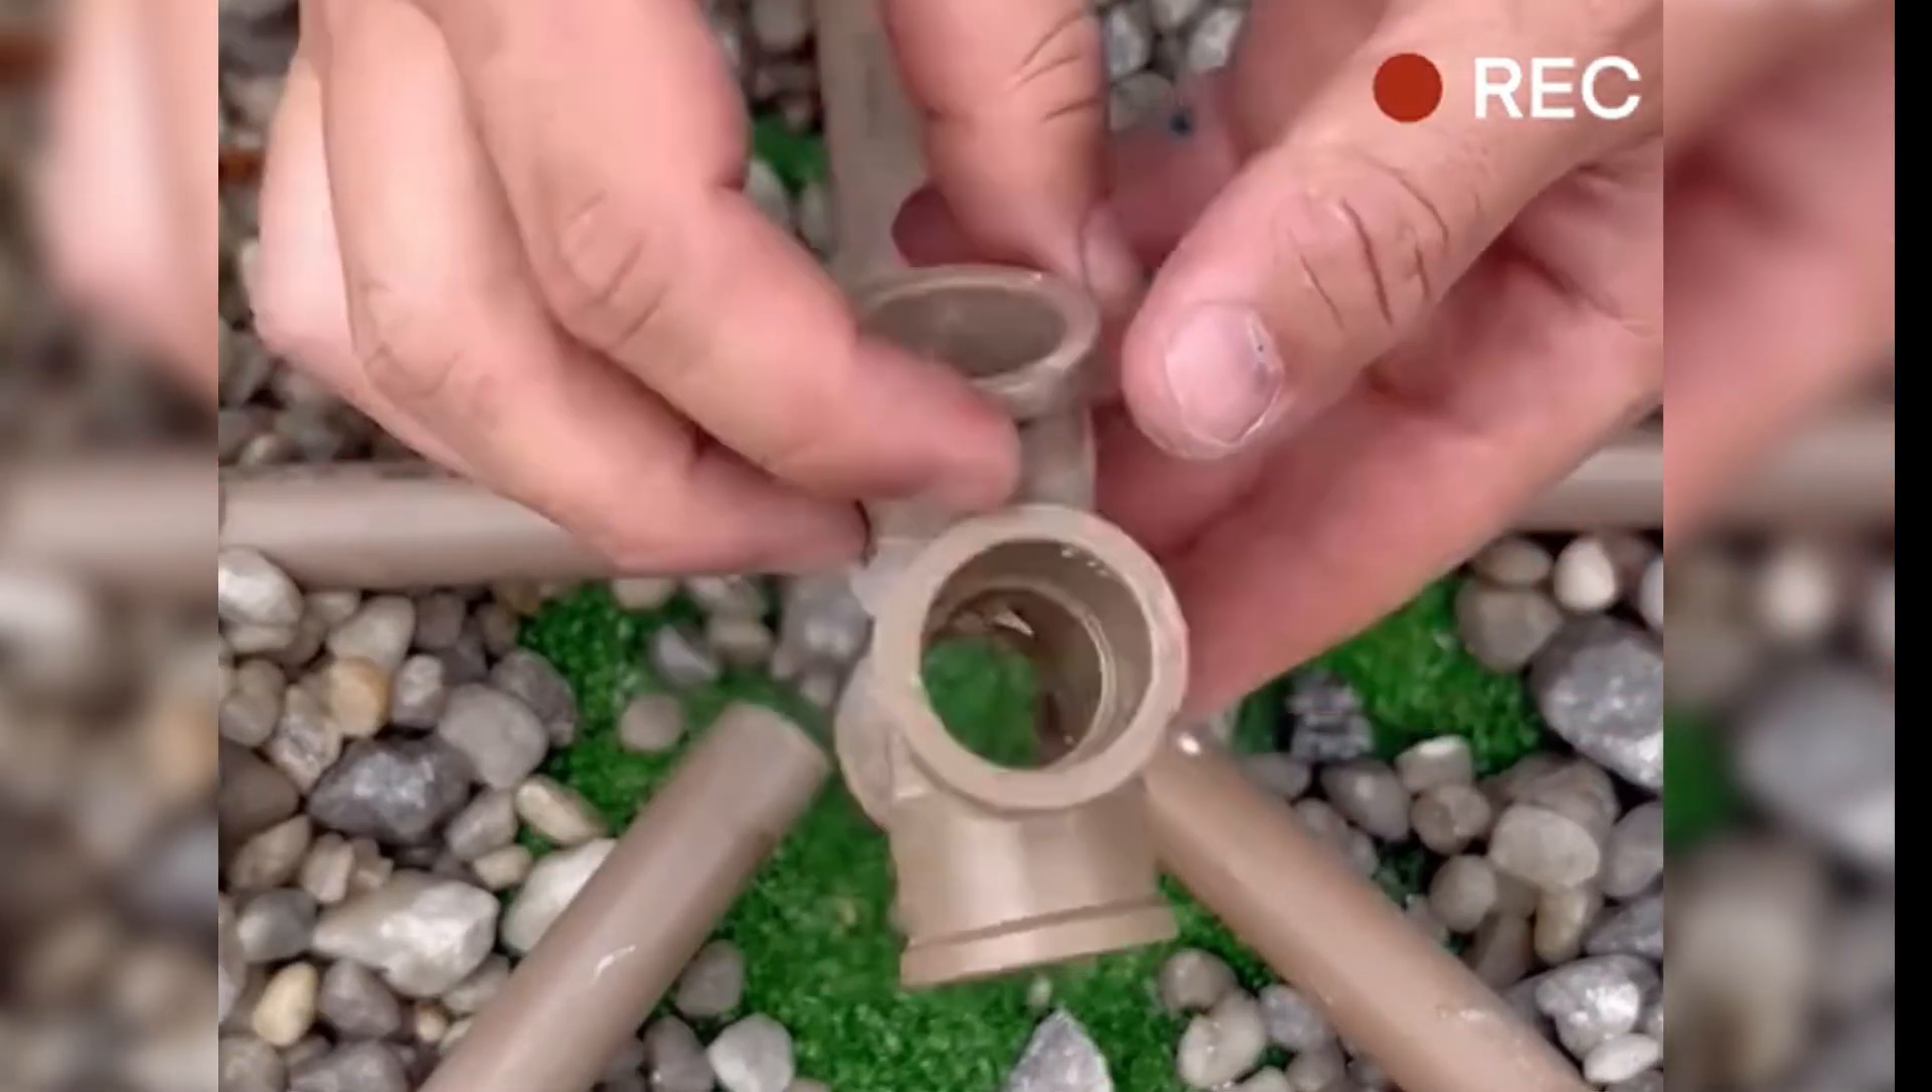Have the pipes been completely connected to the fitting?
No.